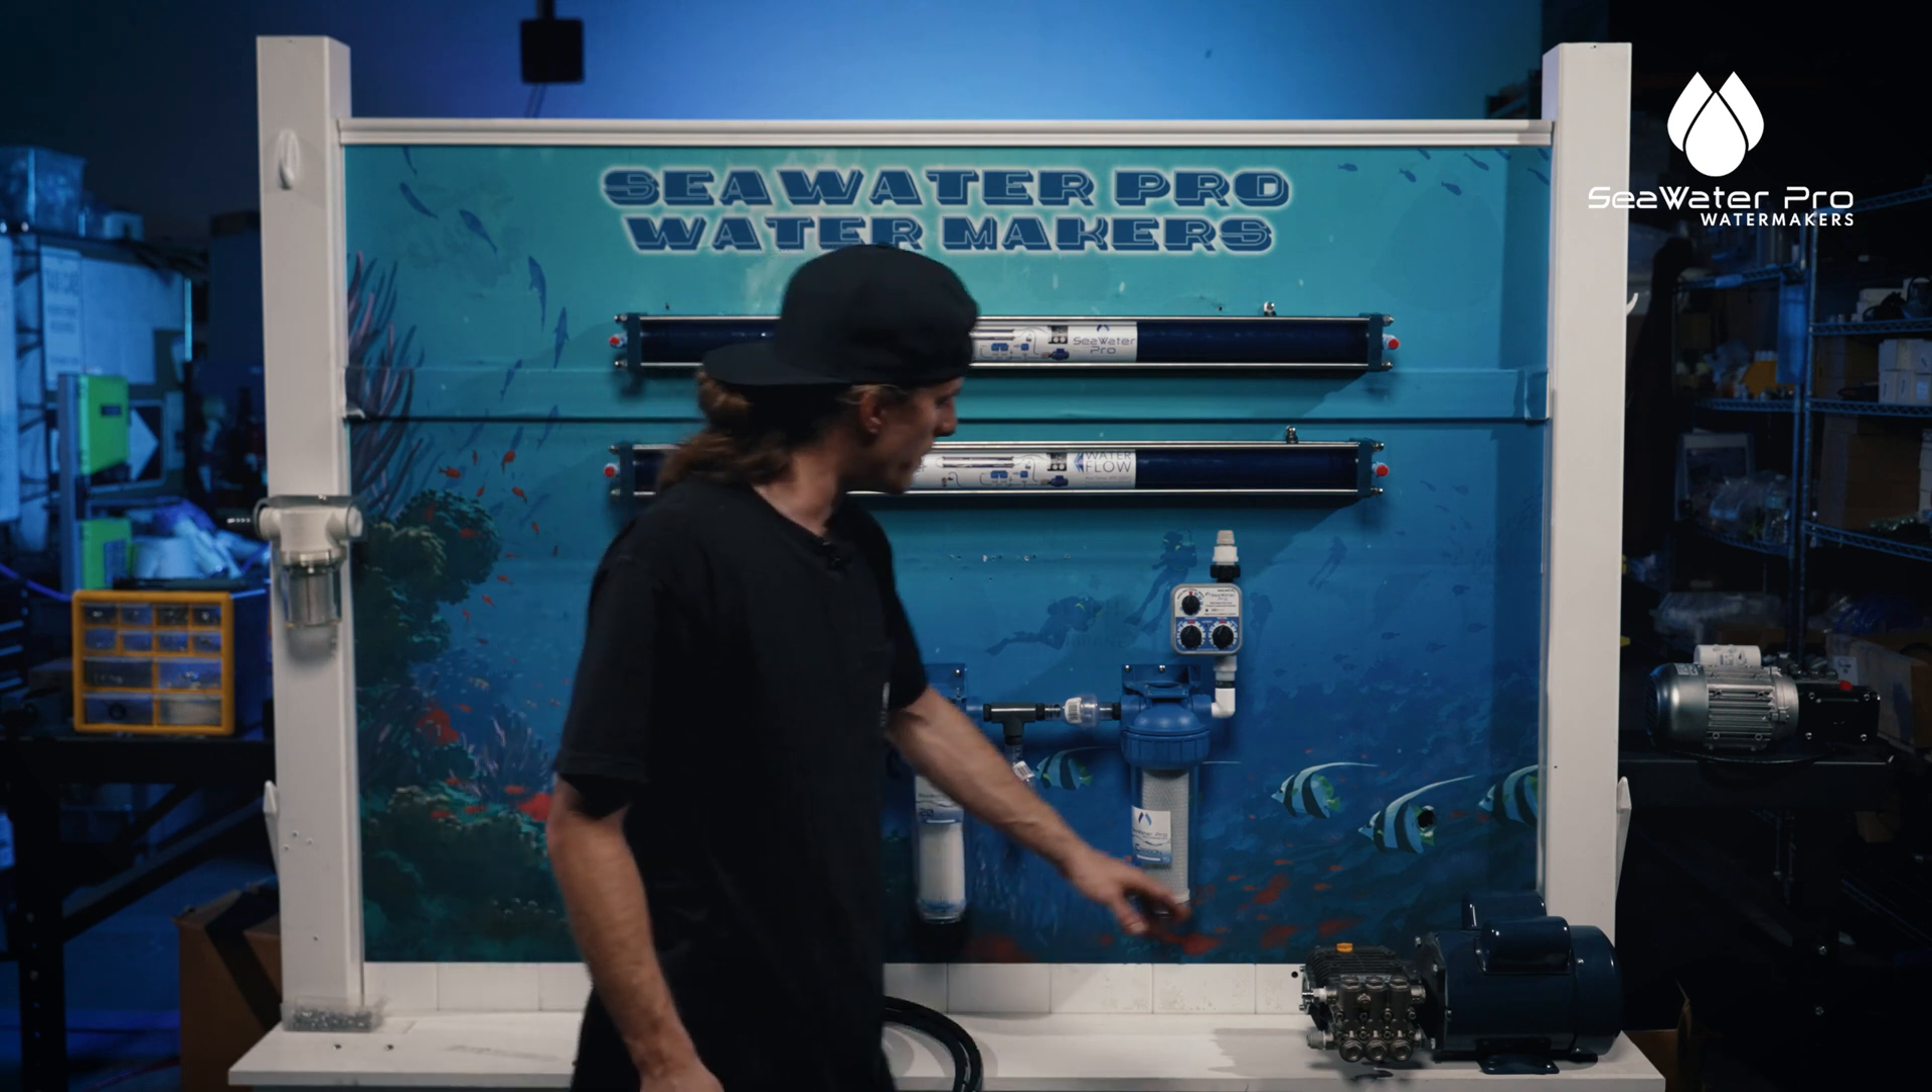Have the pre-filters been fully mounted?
Yes.